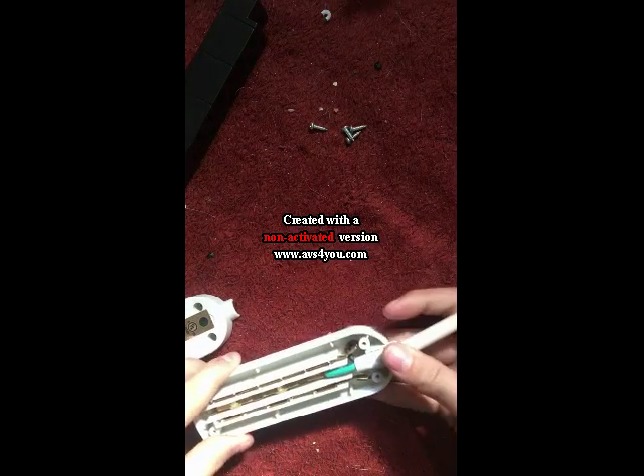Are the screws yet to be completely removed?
No.